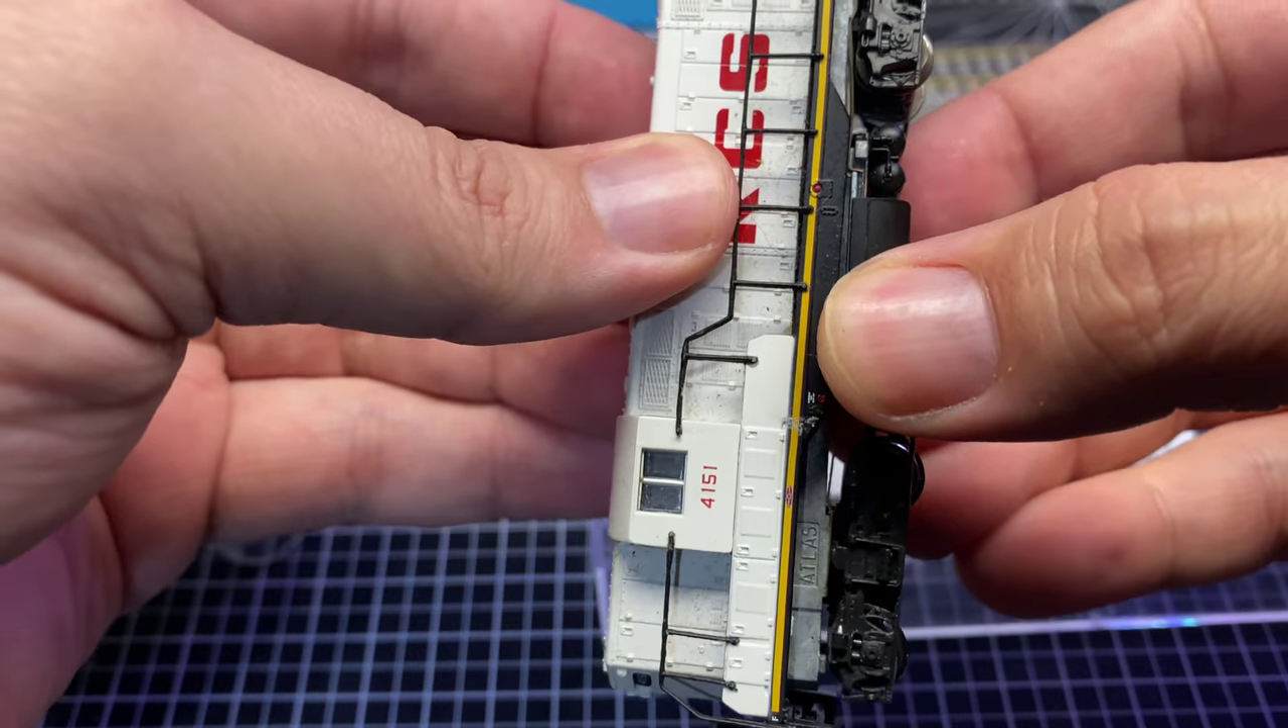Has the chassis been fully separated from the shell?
No.